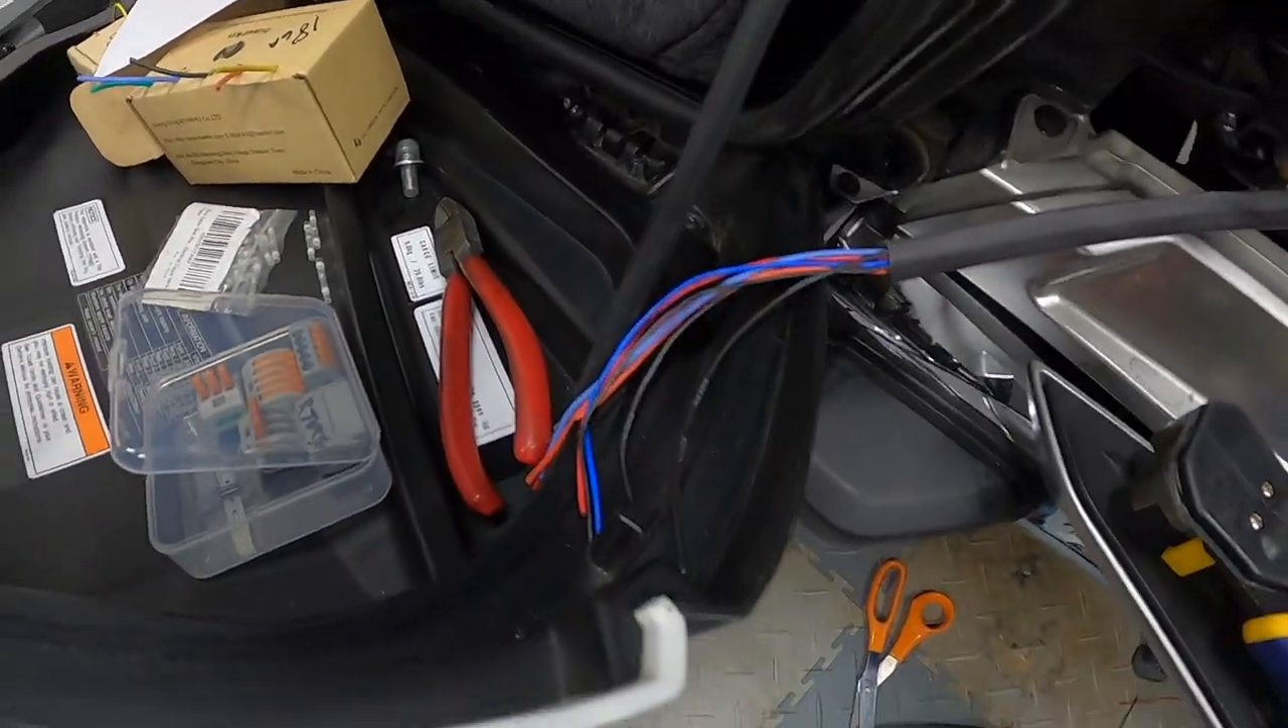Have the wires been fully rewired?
No.